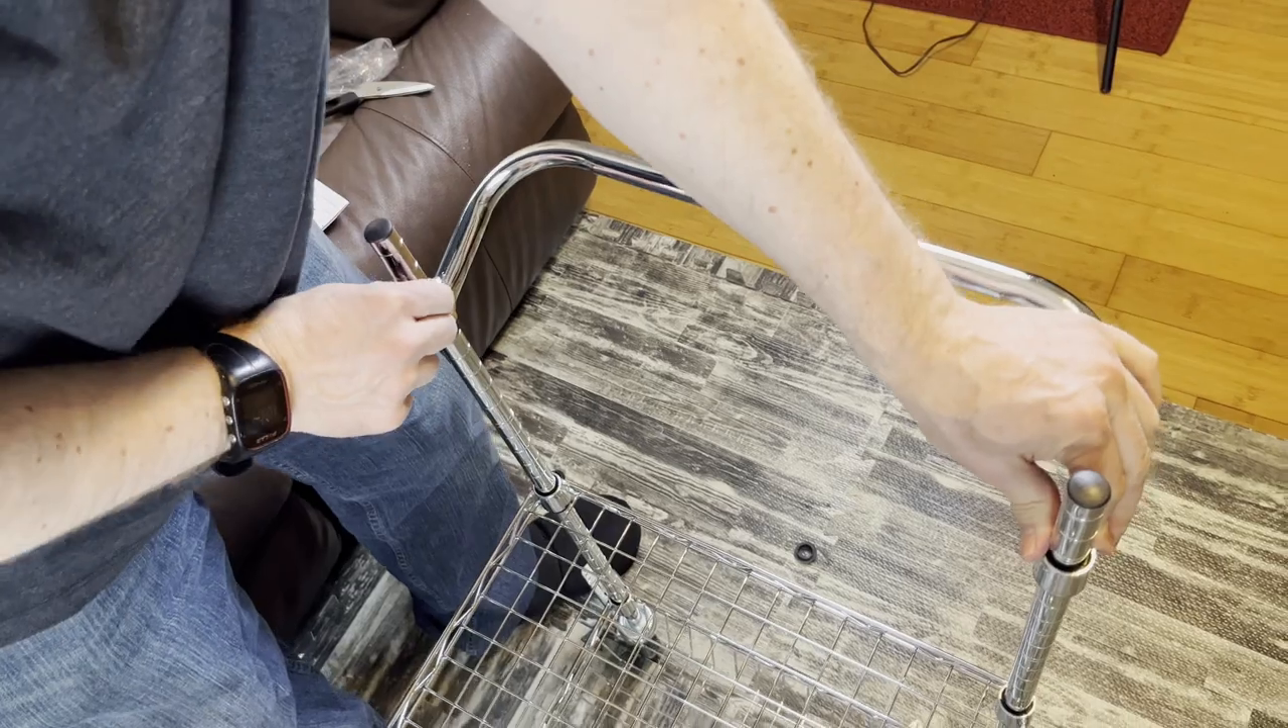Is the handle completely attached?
No.